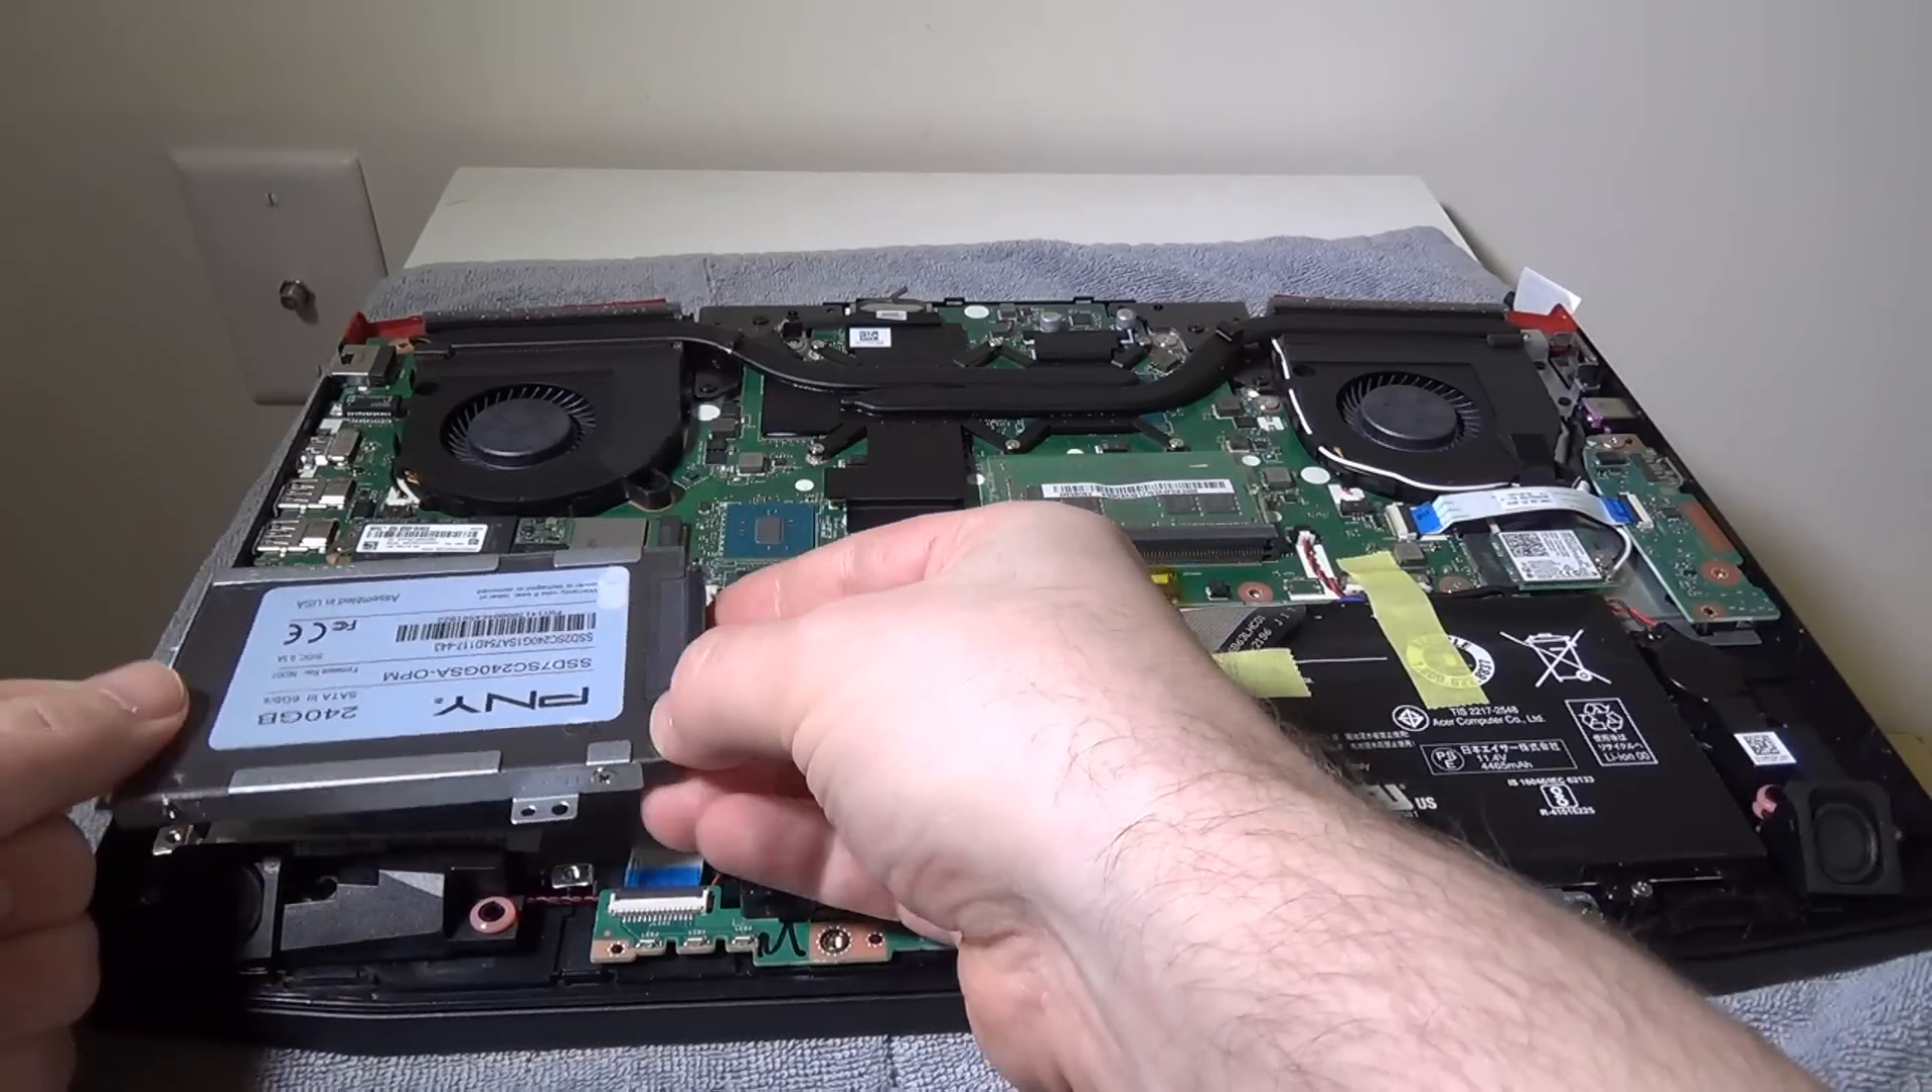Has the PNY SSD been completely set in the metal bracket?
Yes.